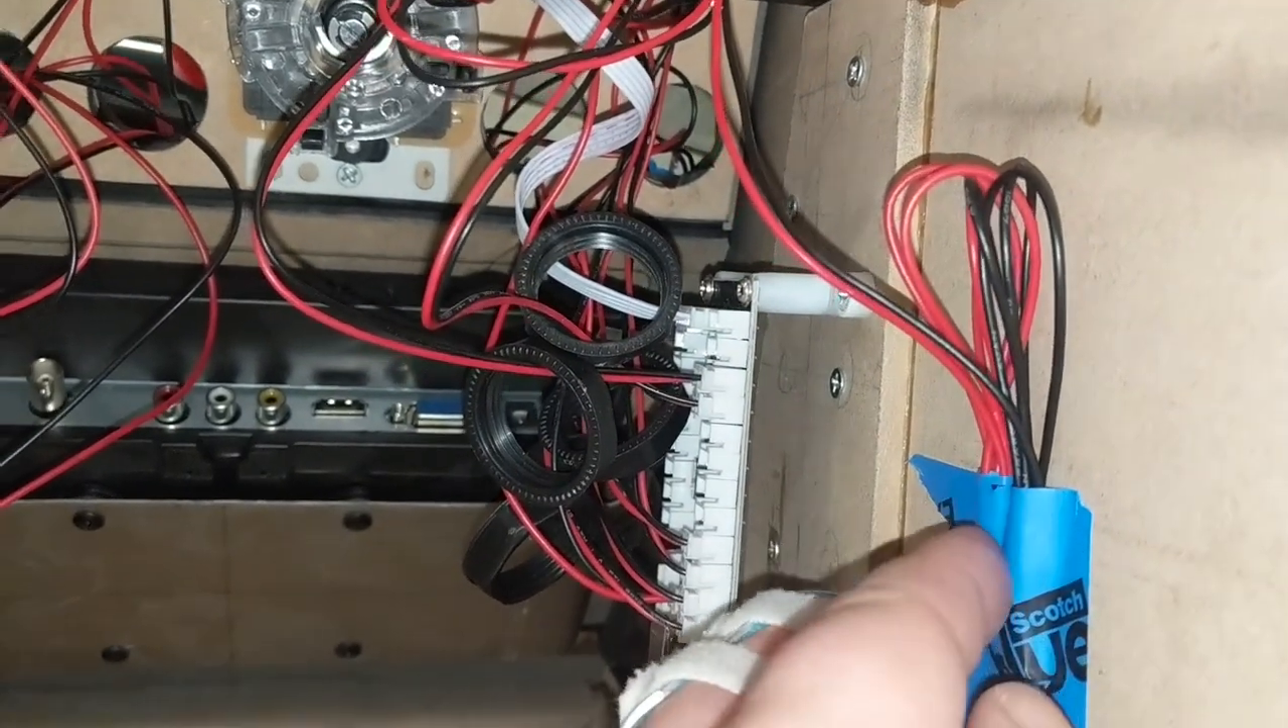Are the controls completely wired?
No.